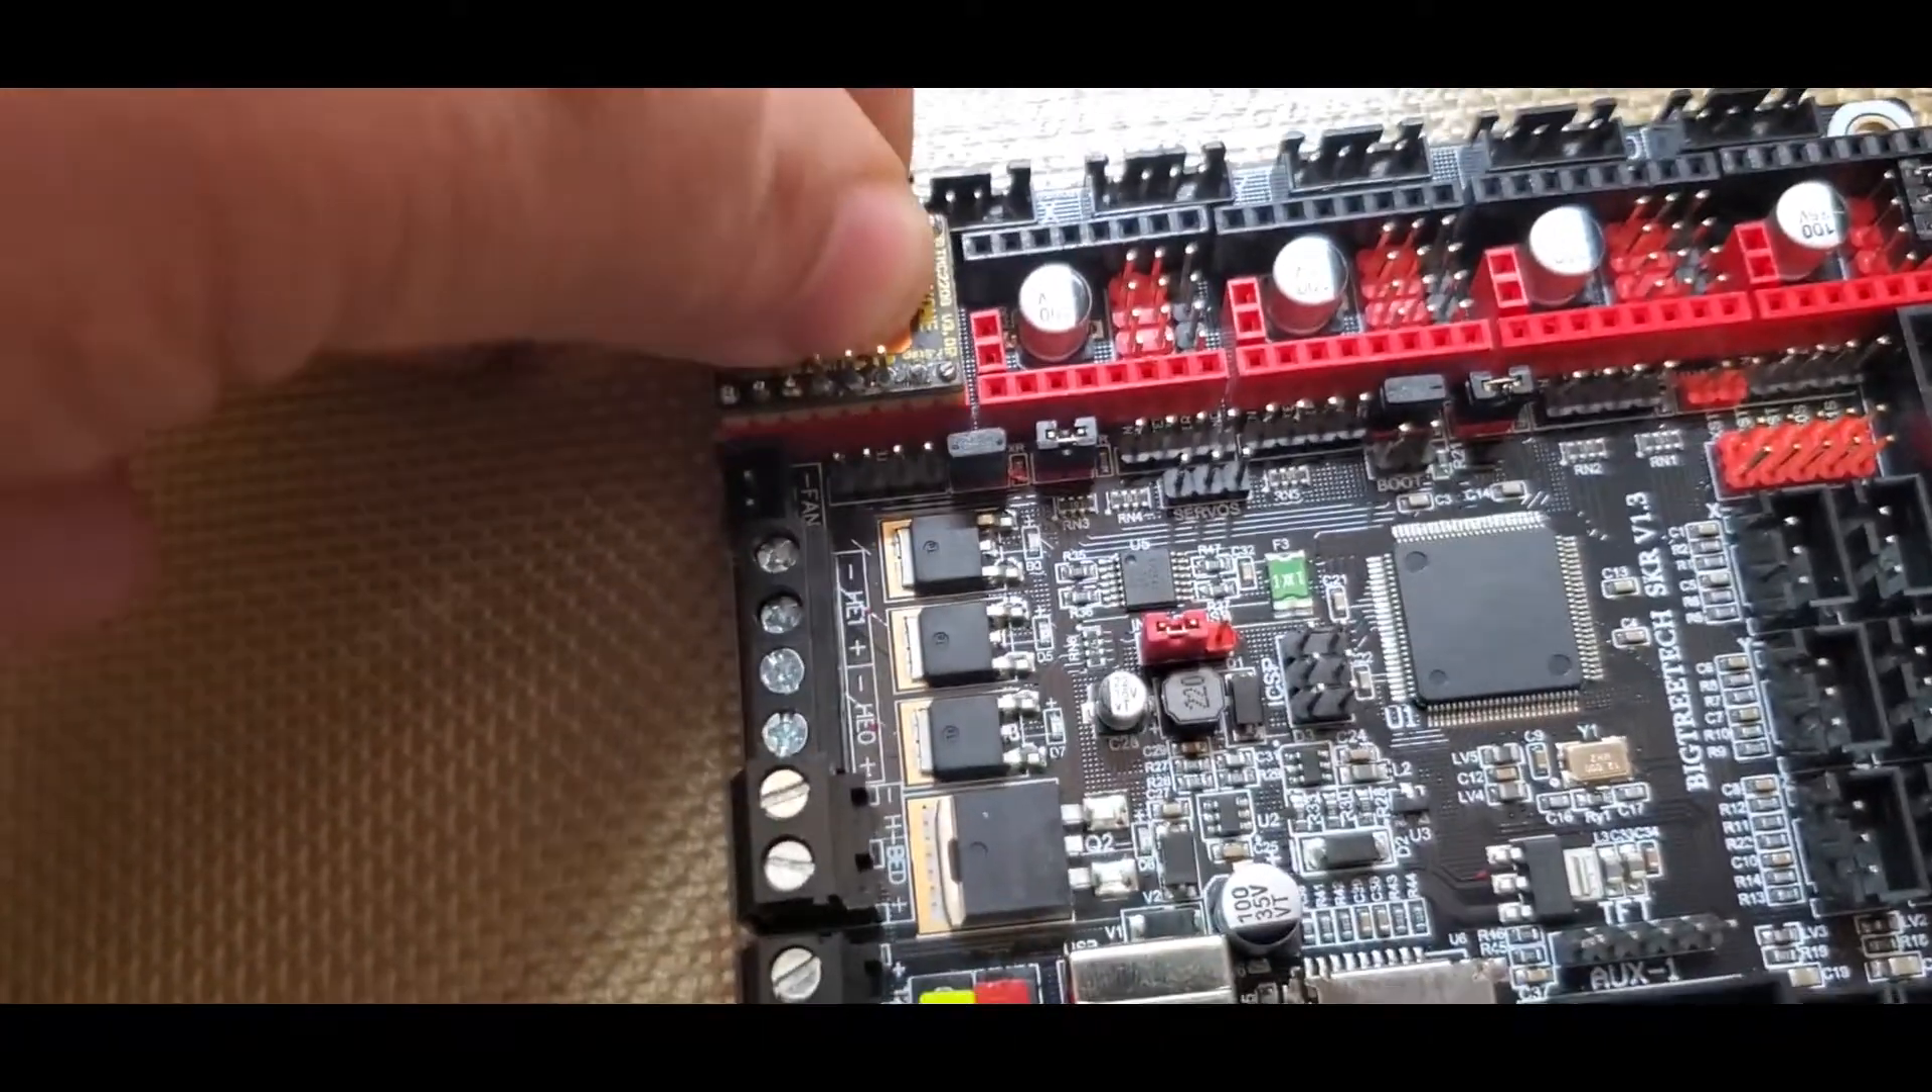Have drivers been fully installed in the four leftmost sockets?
No.